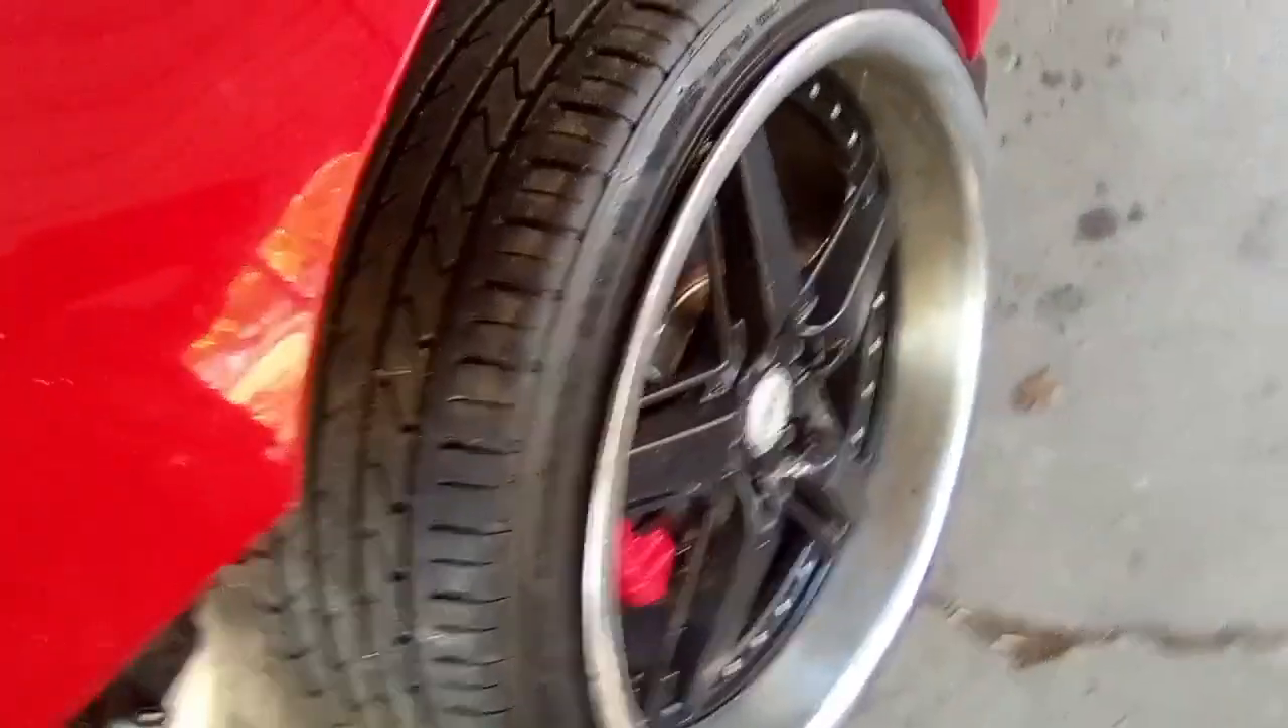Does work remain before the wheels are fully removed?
Yes.